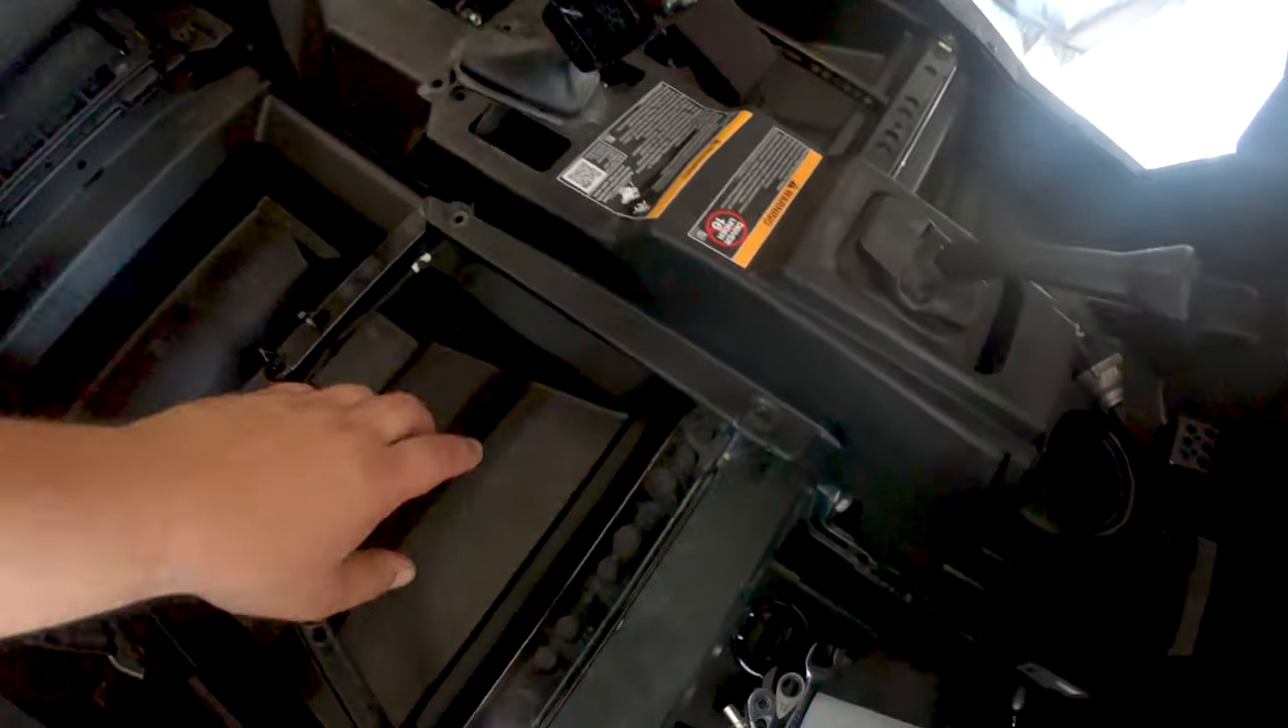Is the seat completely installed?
No.